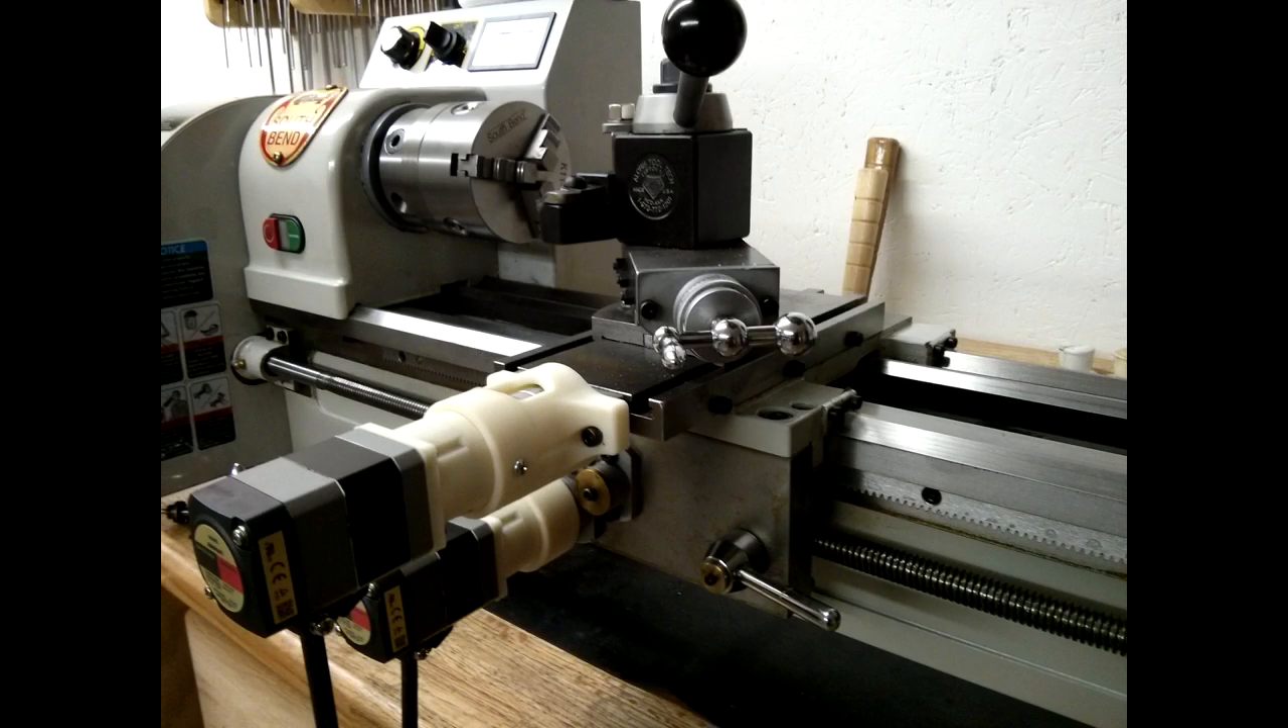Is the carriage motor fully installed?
Yes.